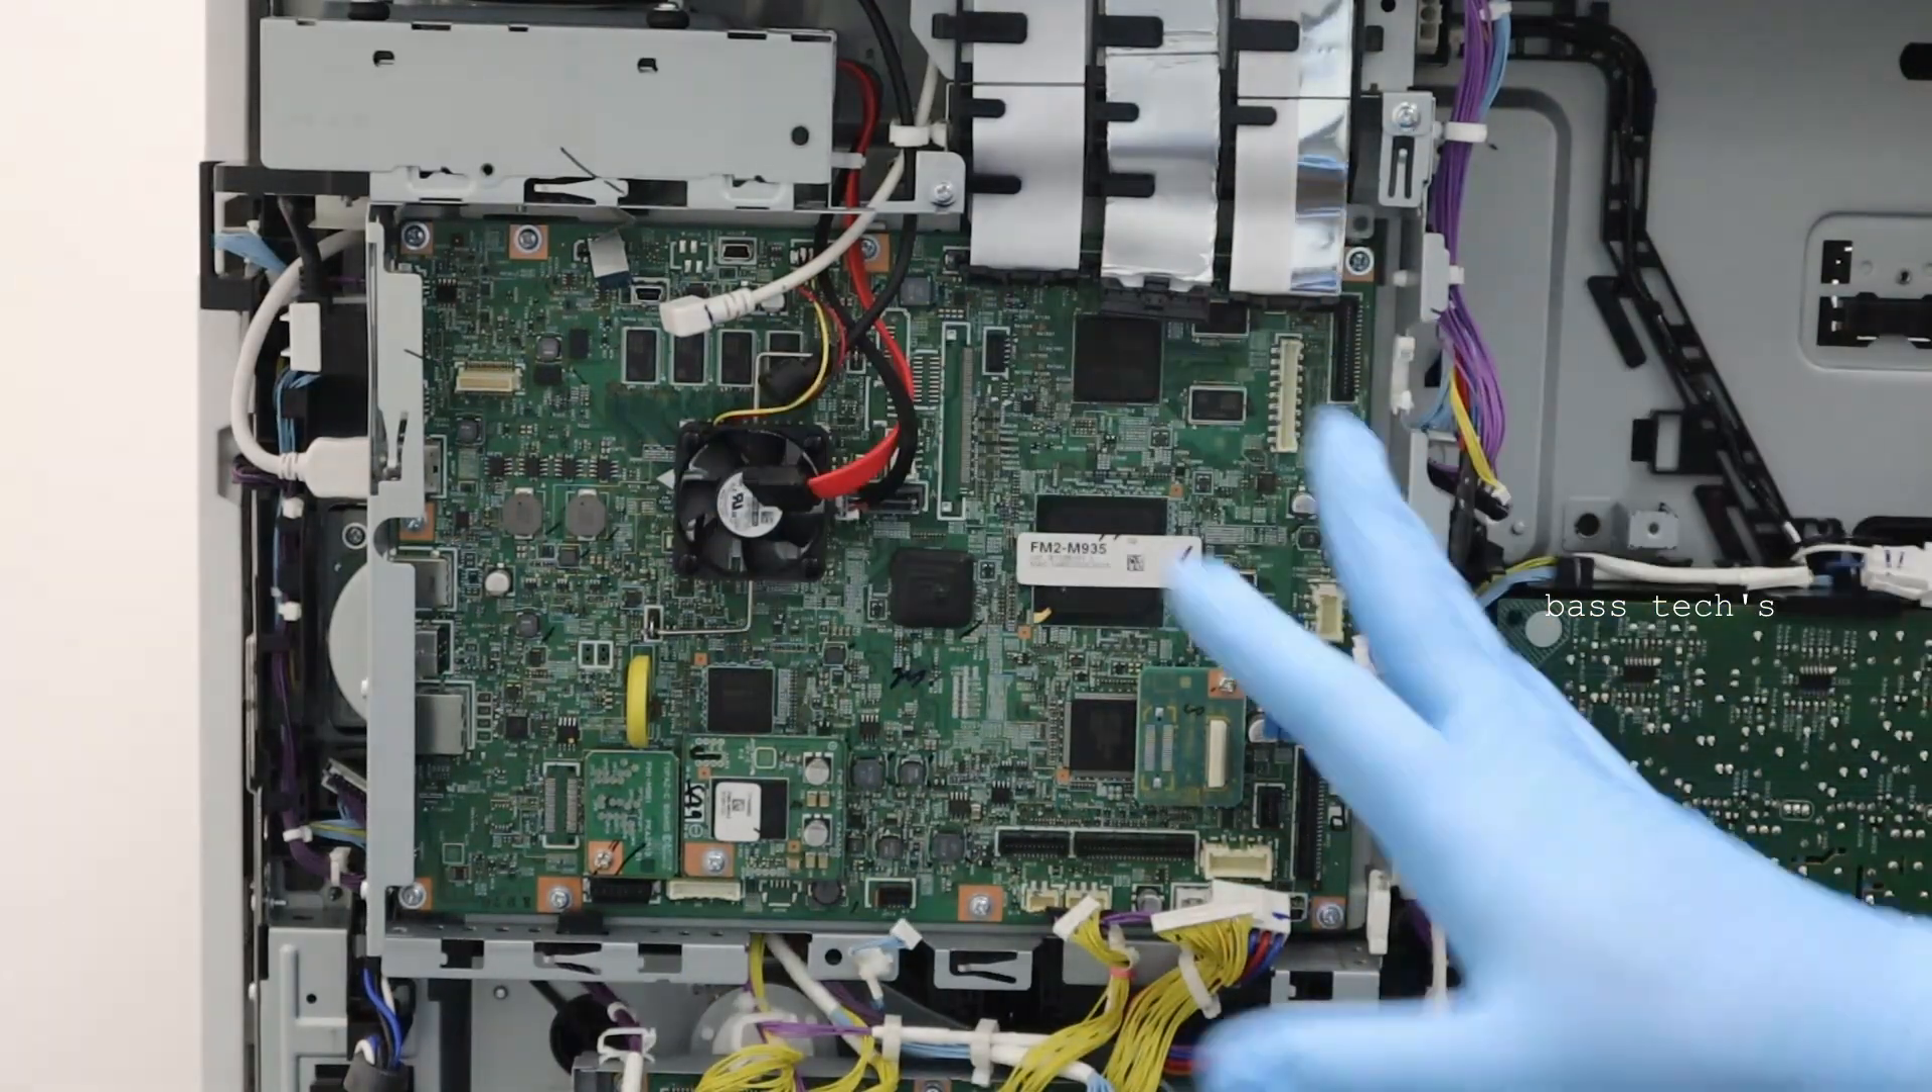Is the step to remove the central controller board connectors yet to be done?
Yes.